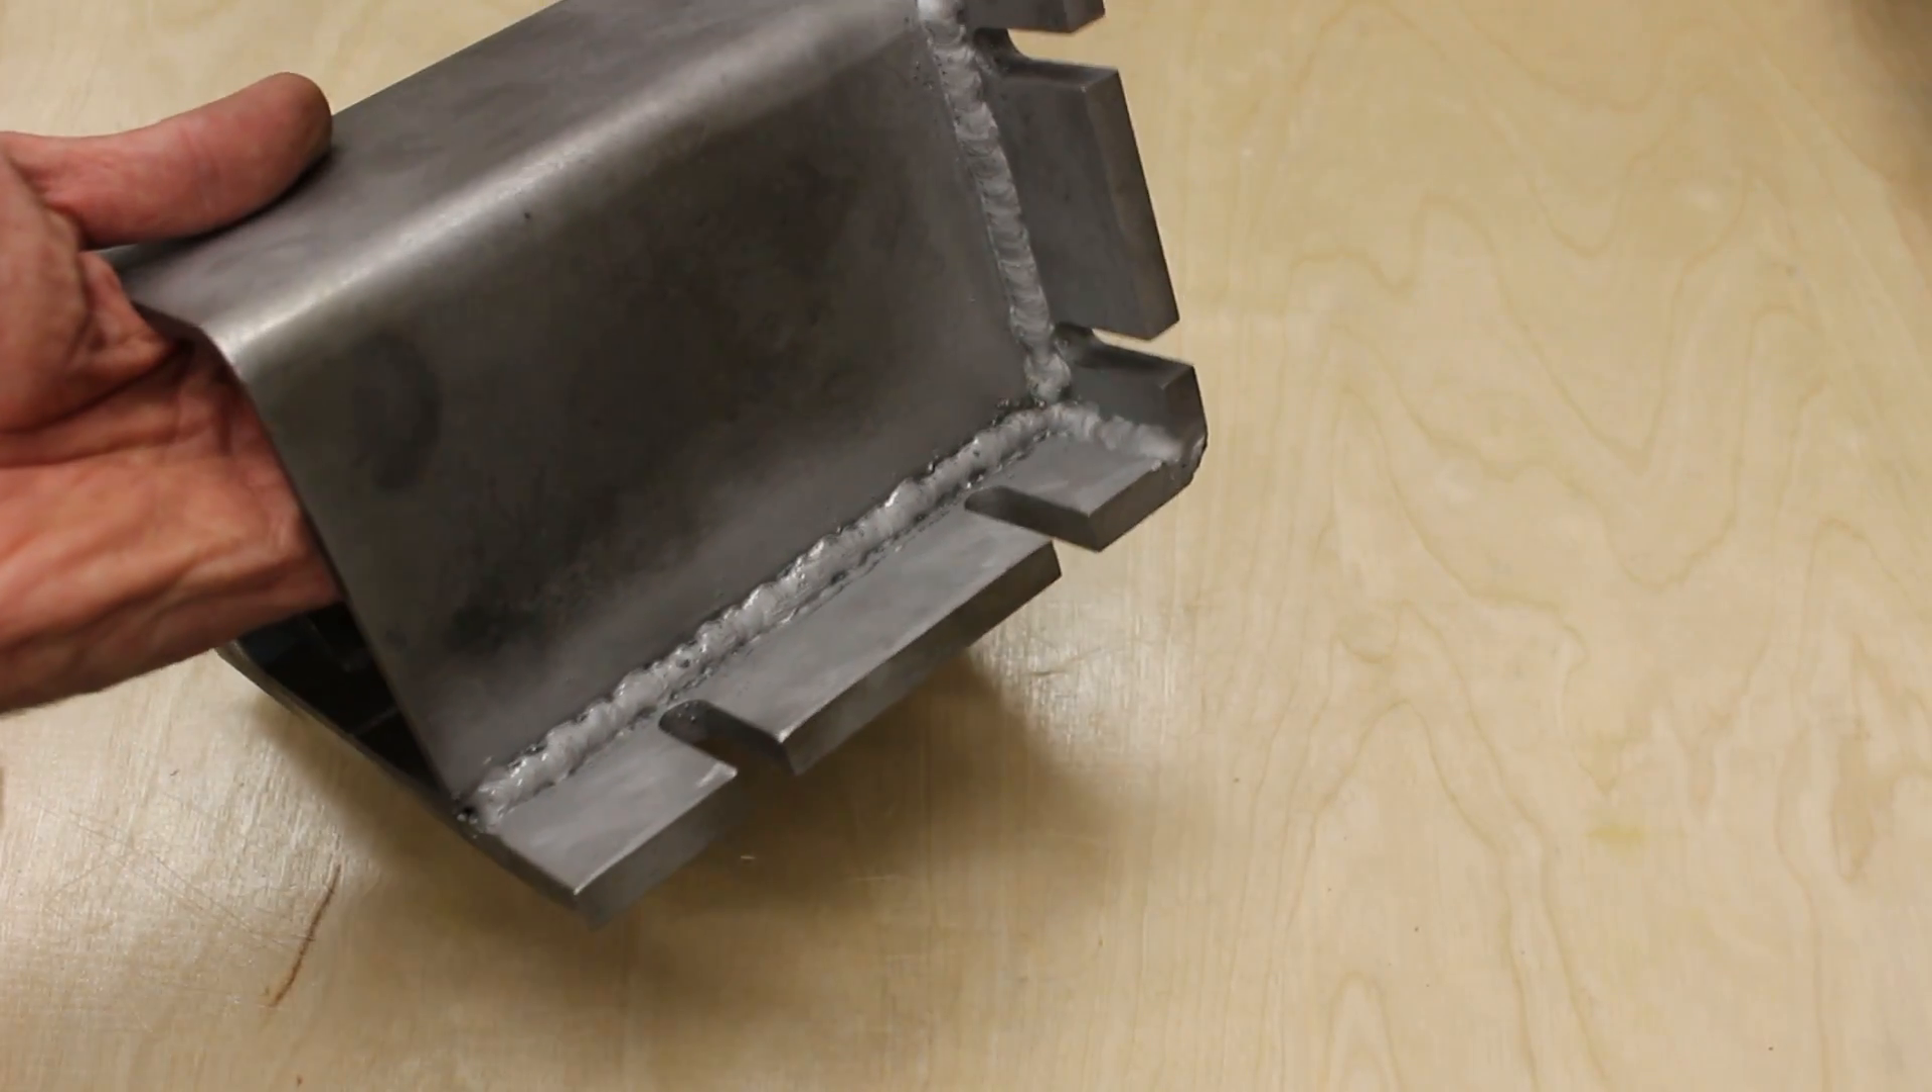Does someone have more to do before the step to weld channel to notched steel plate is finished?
No.